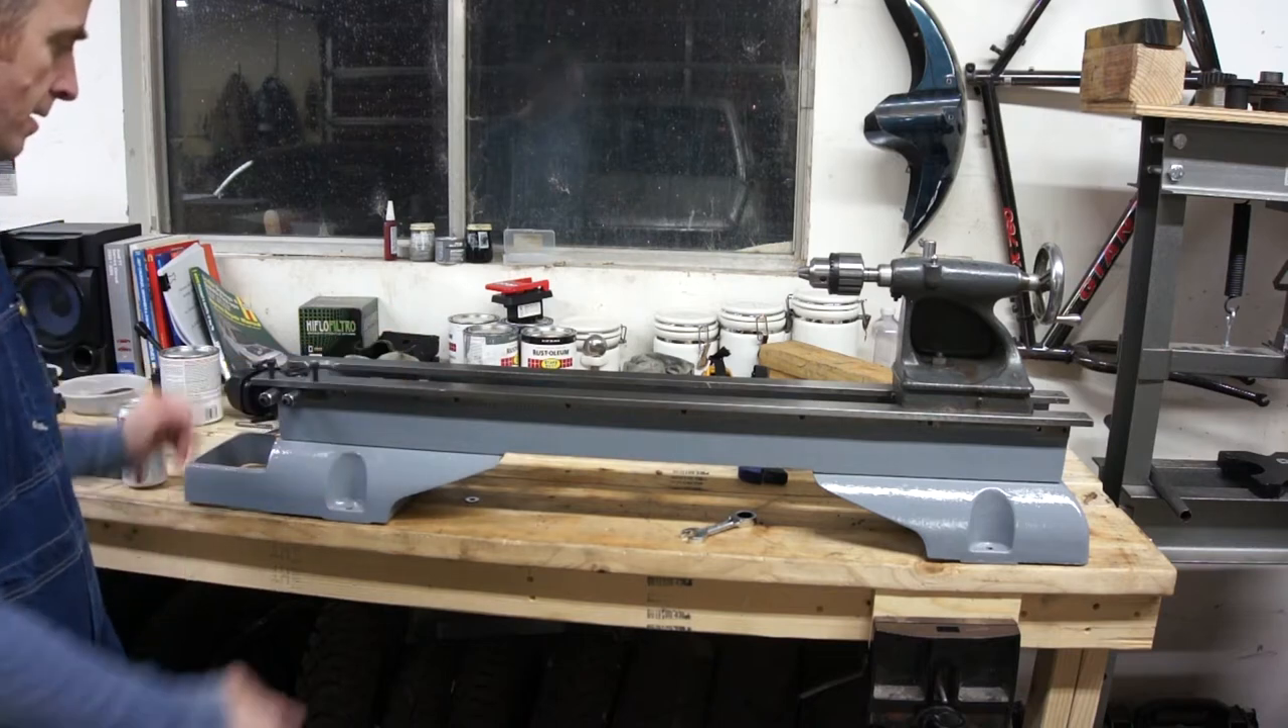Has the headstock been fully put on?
No.